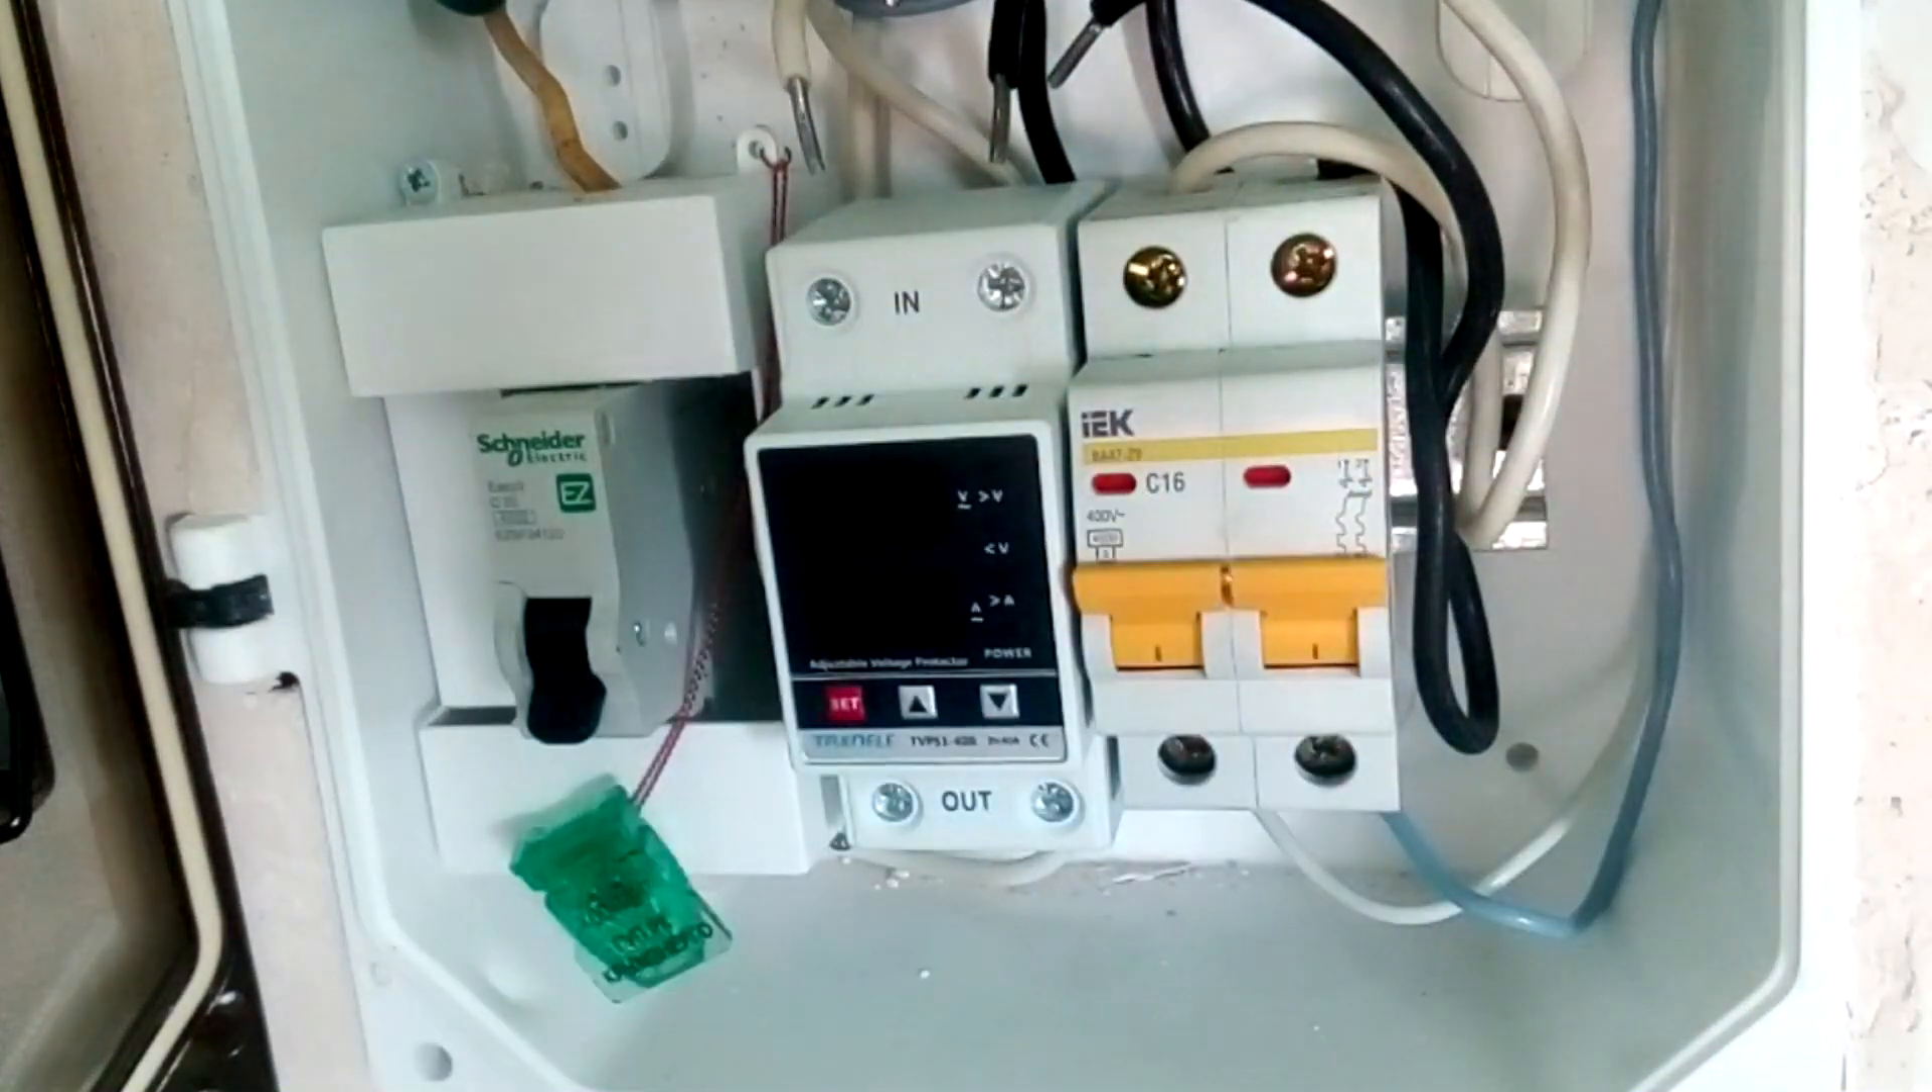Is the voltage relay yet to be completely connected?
Yes.